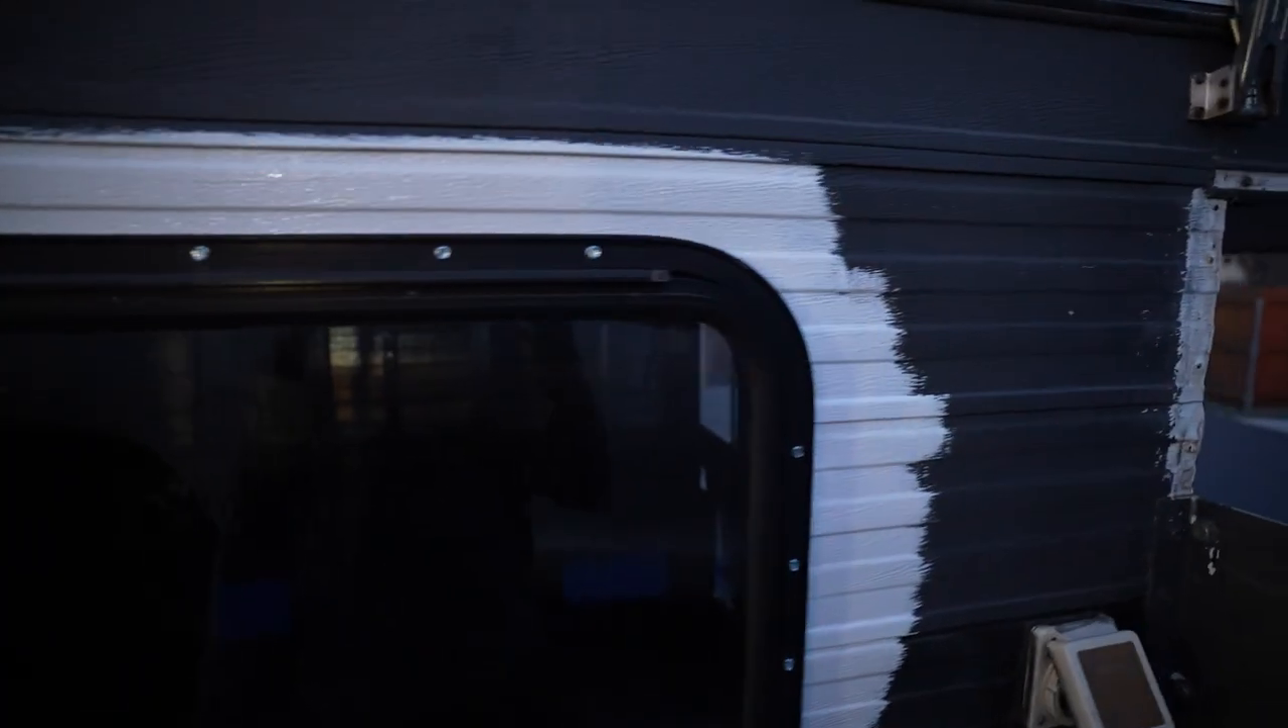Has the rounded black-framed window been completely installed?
Yes.